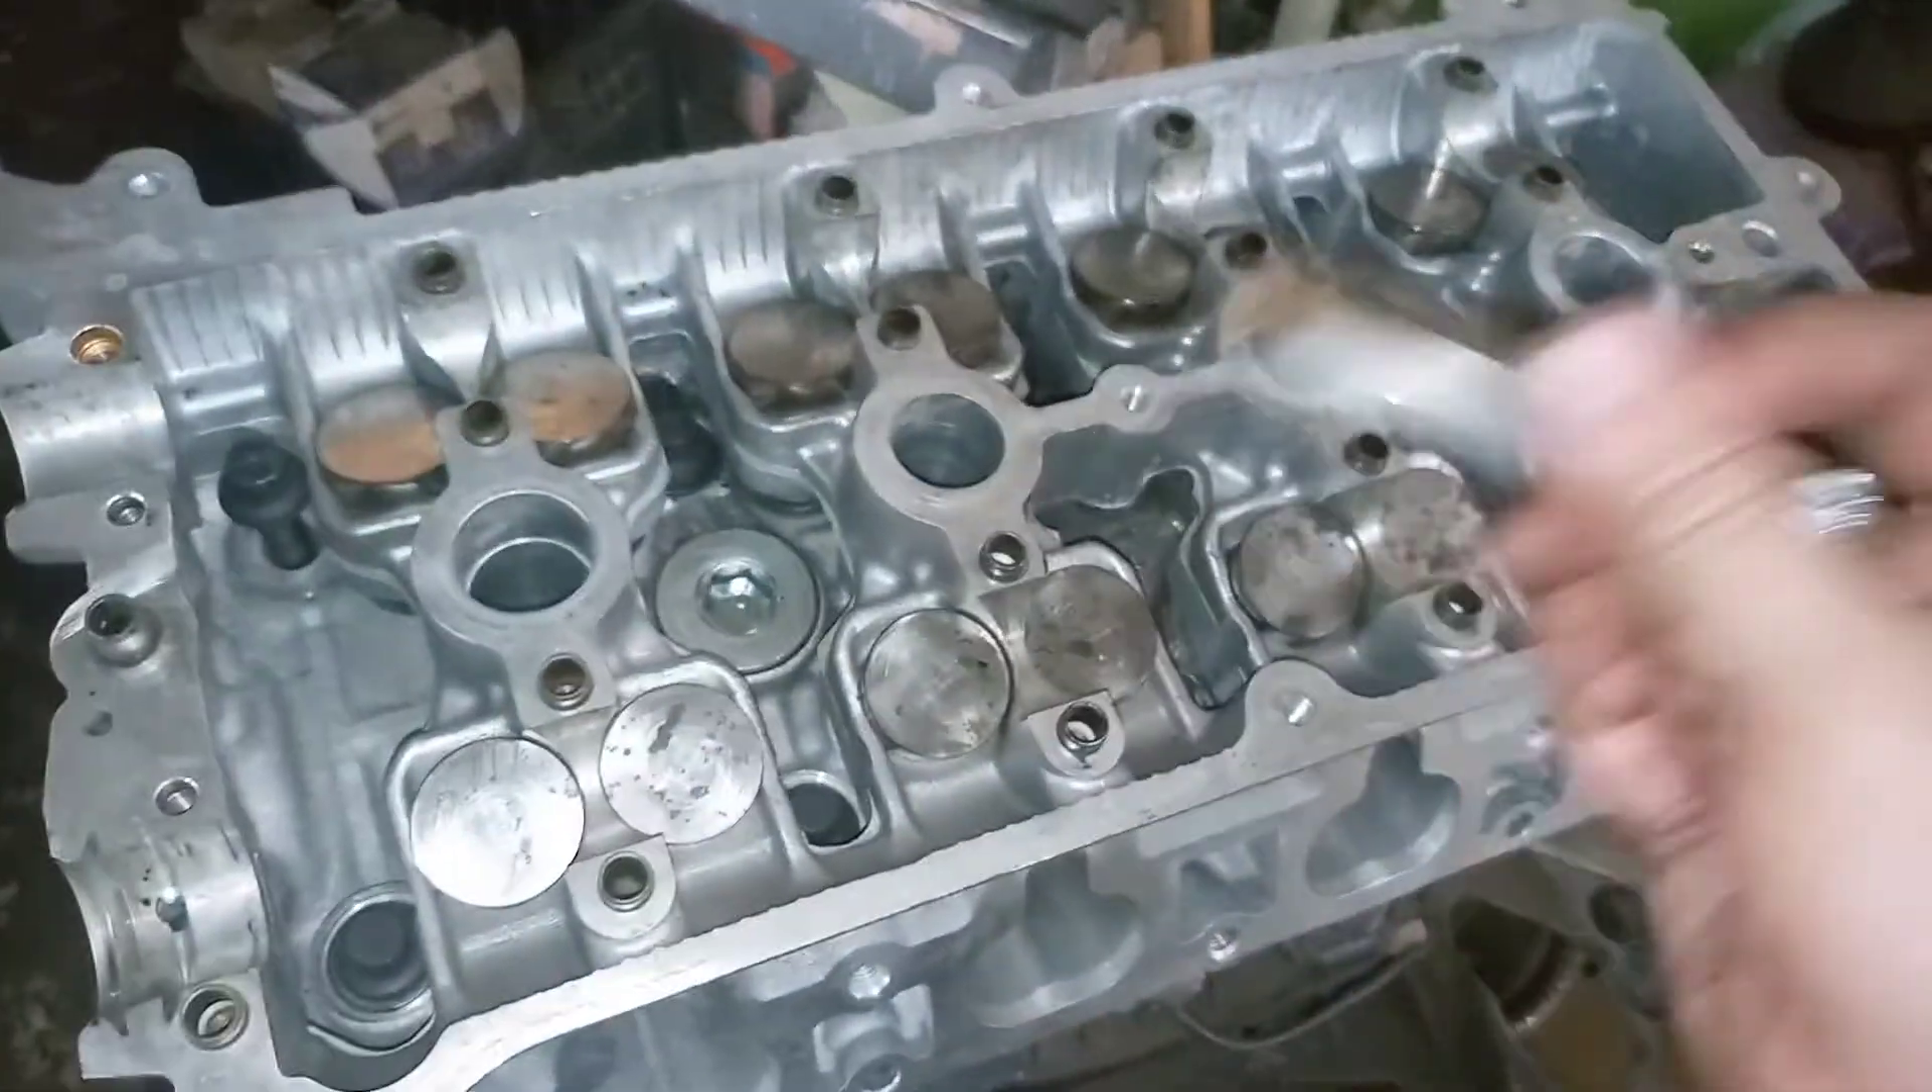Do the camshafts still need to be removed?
No.